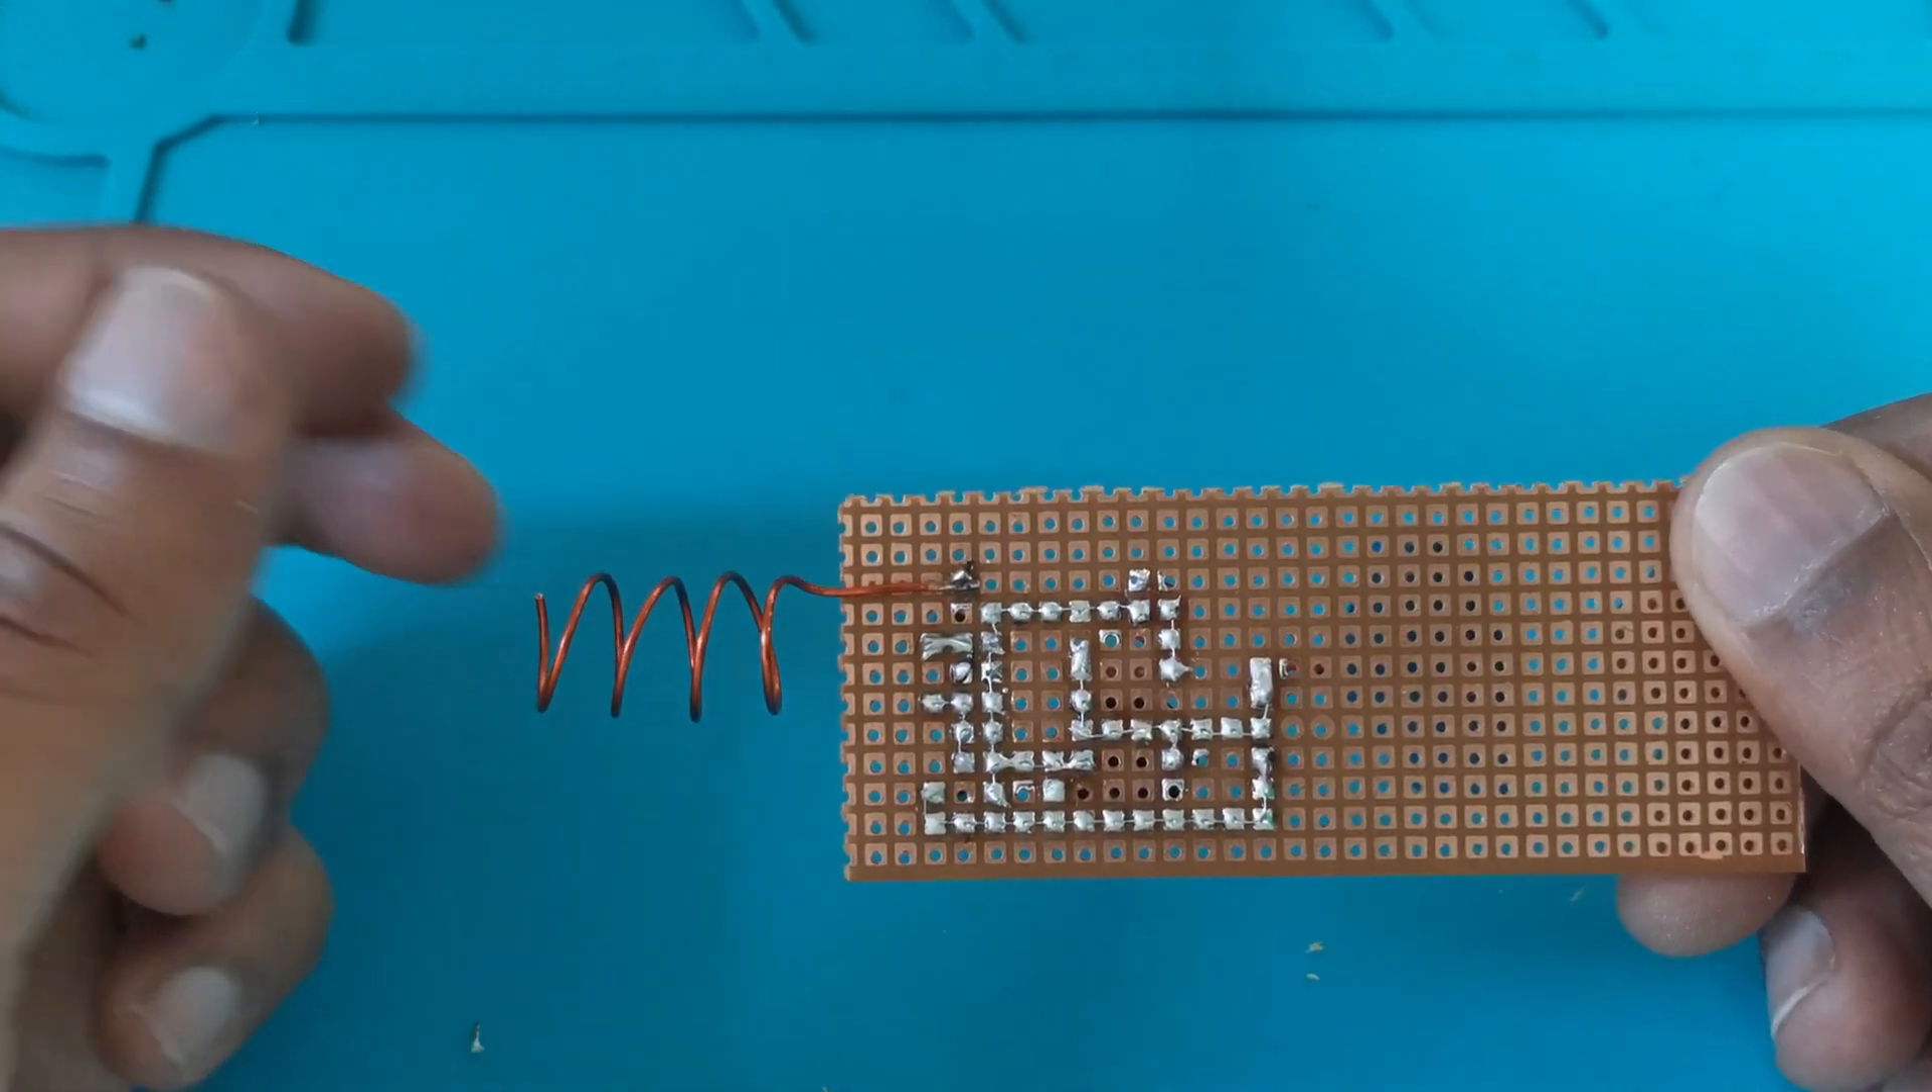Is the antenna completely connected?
Yes.